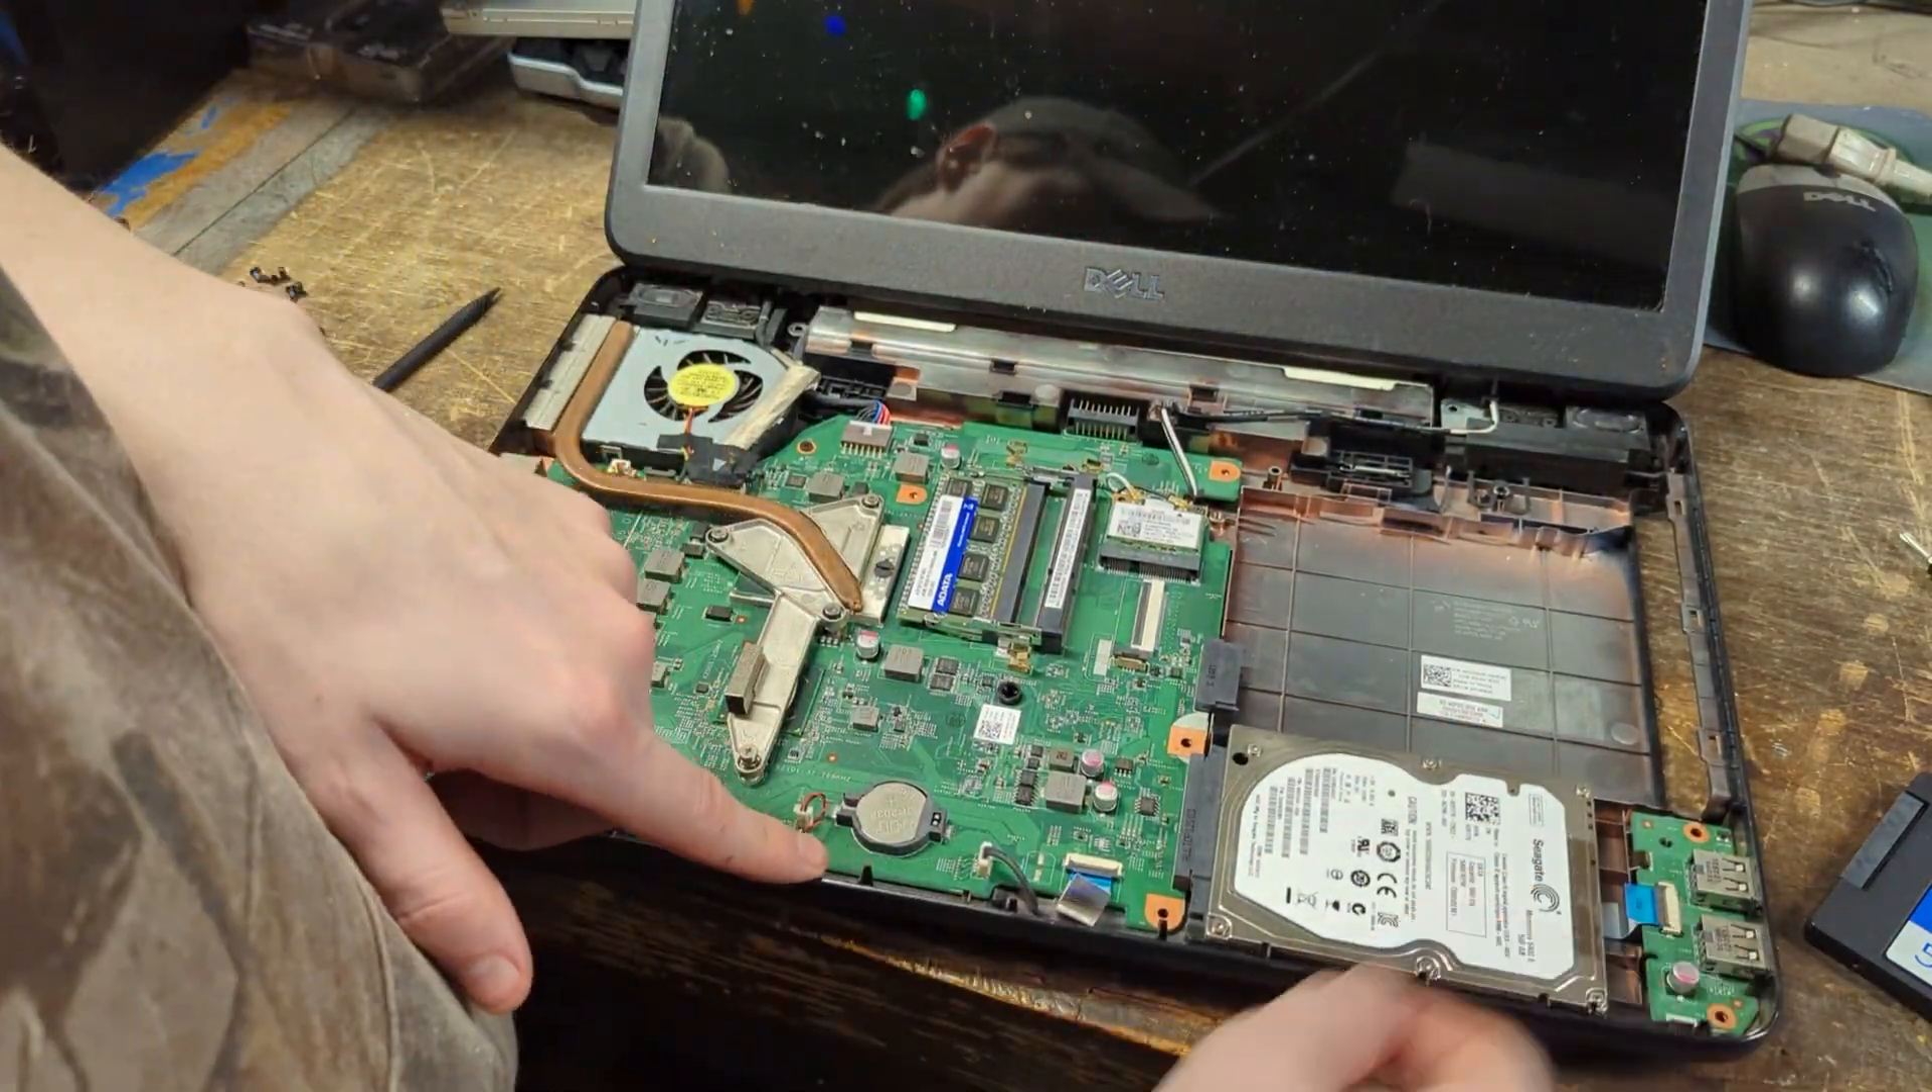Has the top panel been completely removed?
Yes.